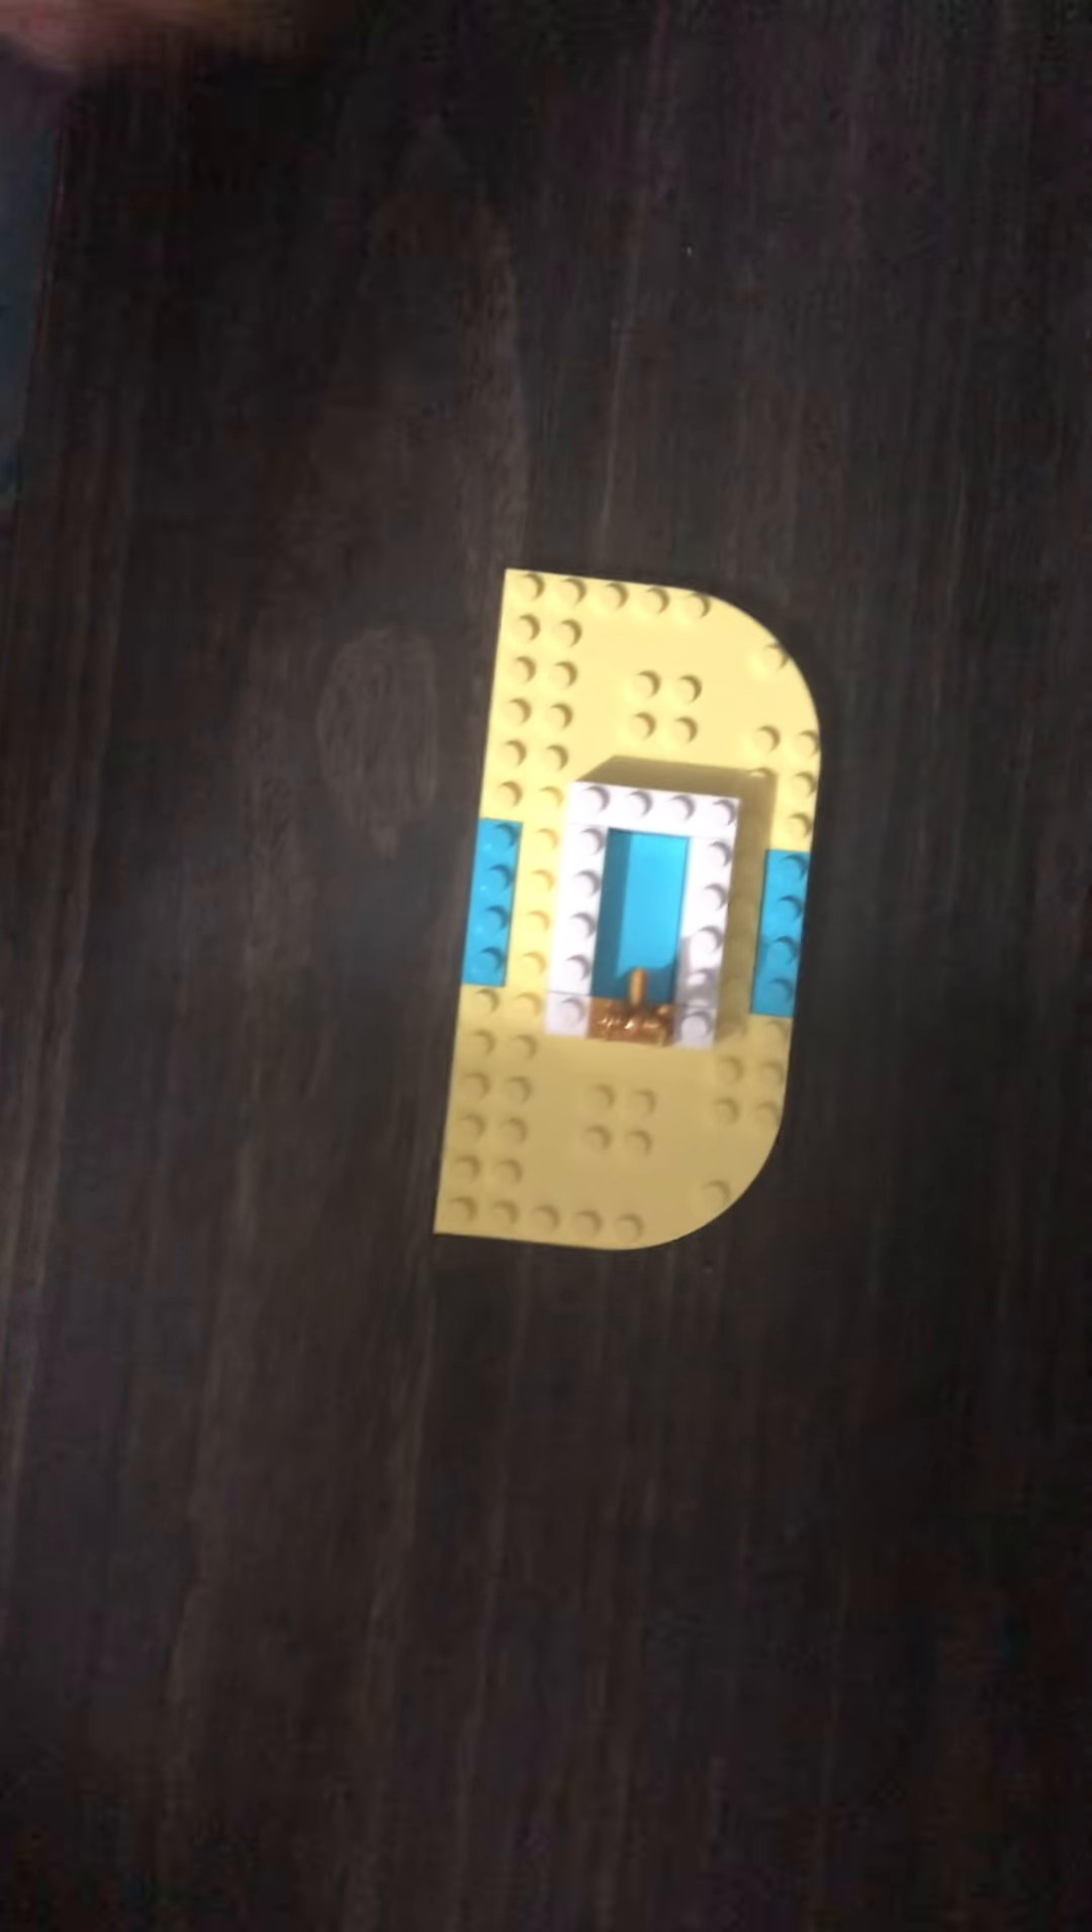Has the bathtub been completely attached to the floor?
Yes.